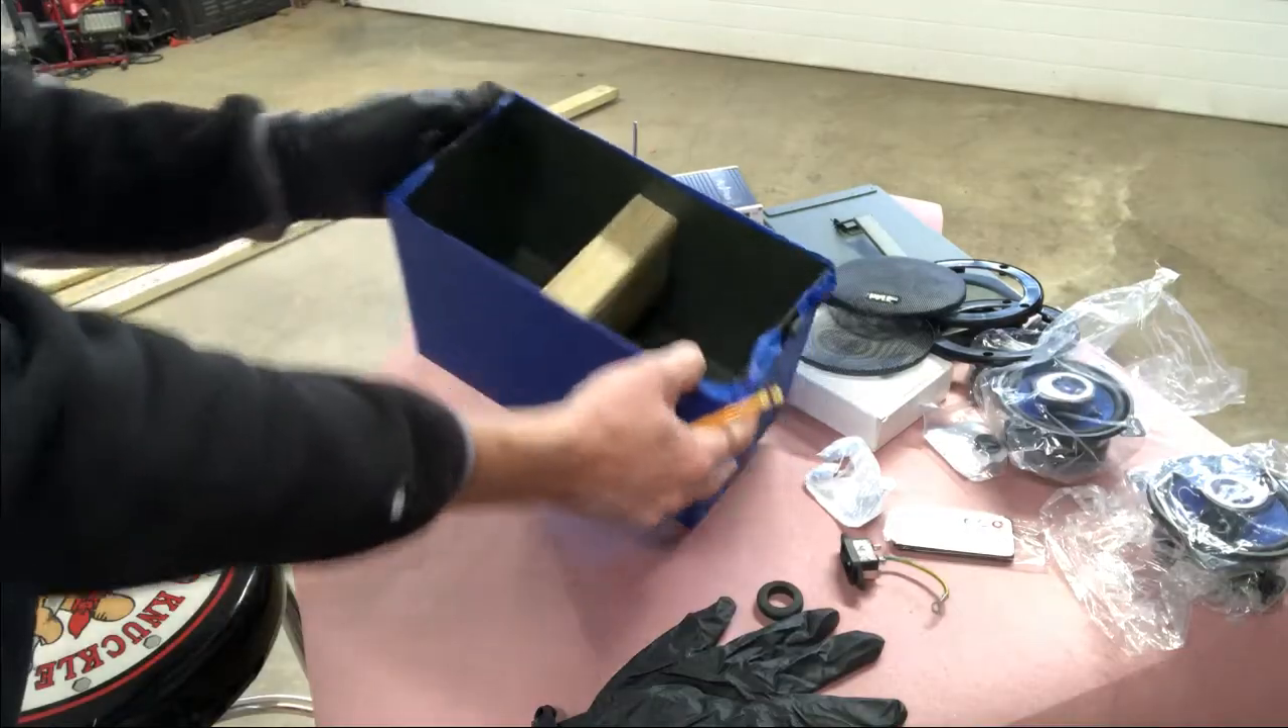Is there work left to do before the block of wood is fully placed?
No.